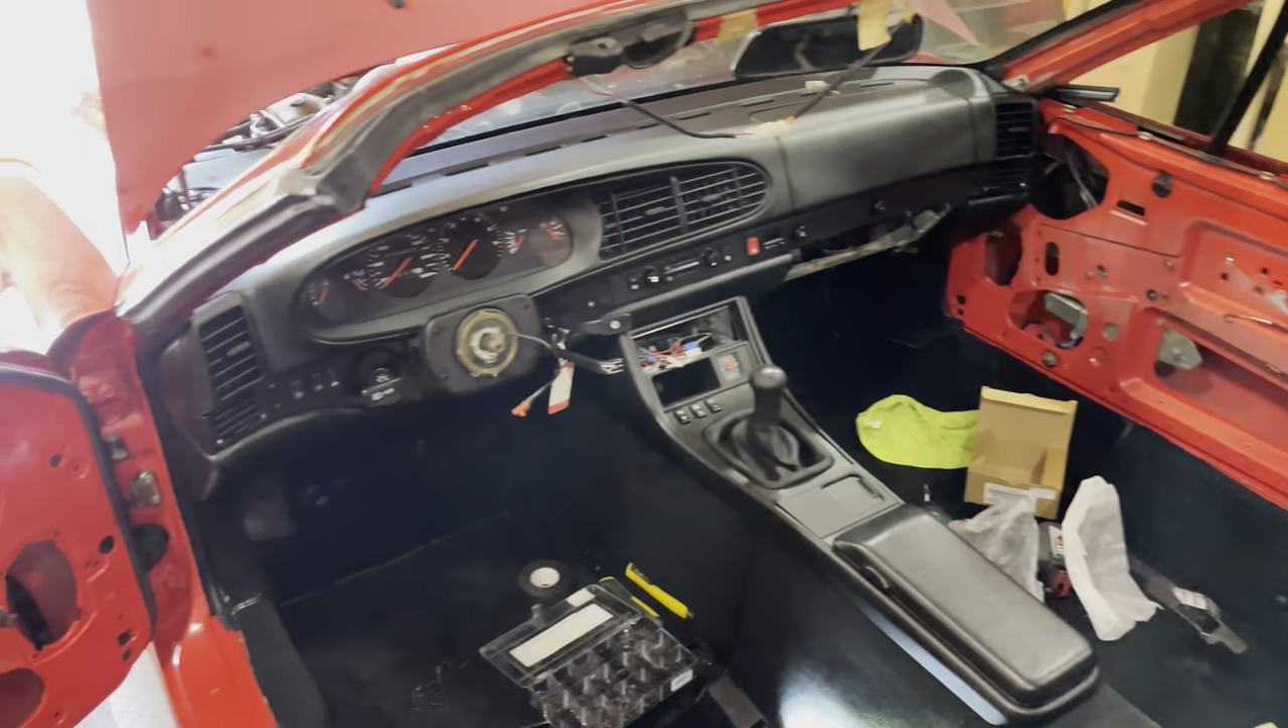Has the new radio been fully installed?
No.